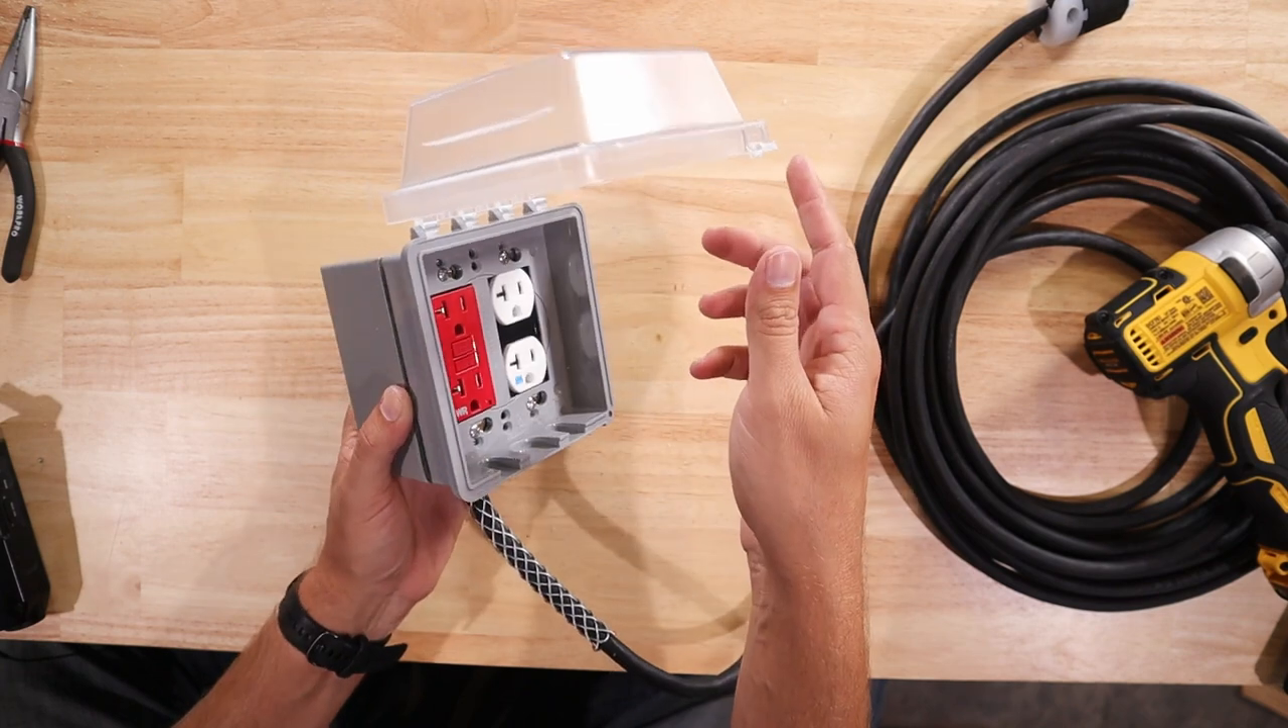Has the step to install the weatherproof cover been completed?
Yes.